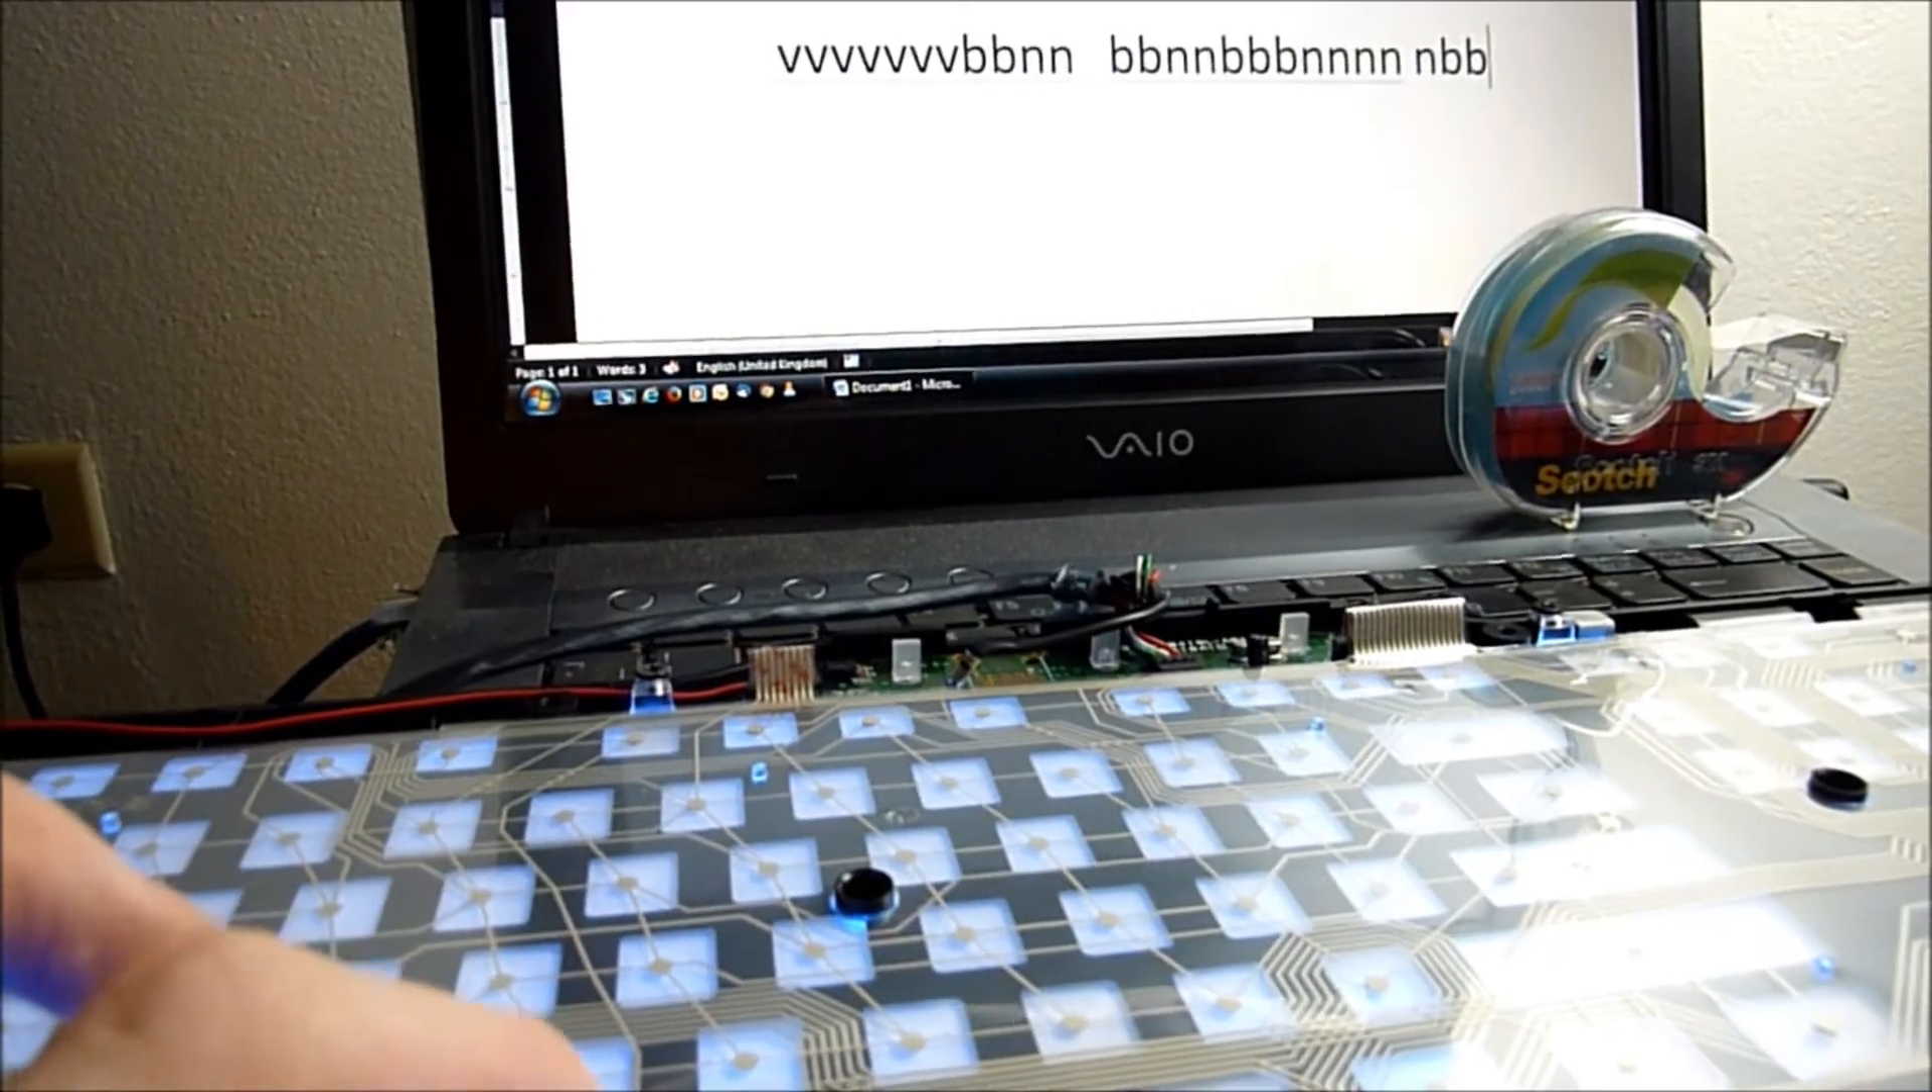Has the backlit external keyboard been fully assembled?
No.